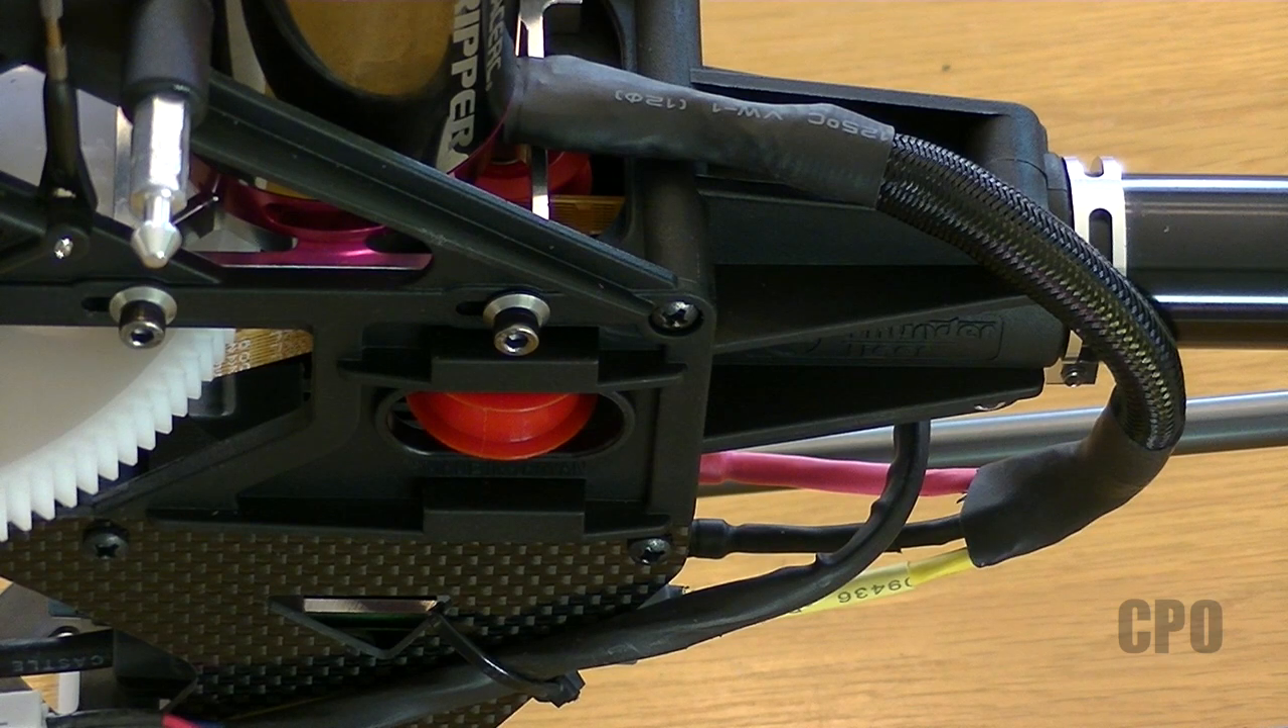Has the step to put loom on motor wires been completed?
Yes.